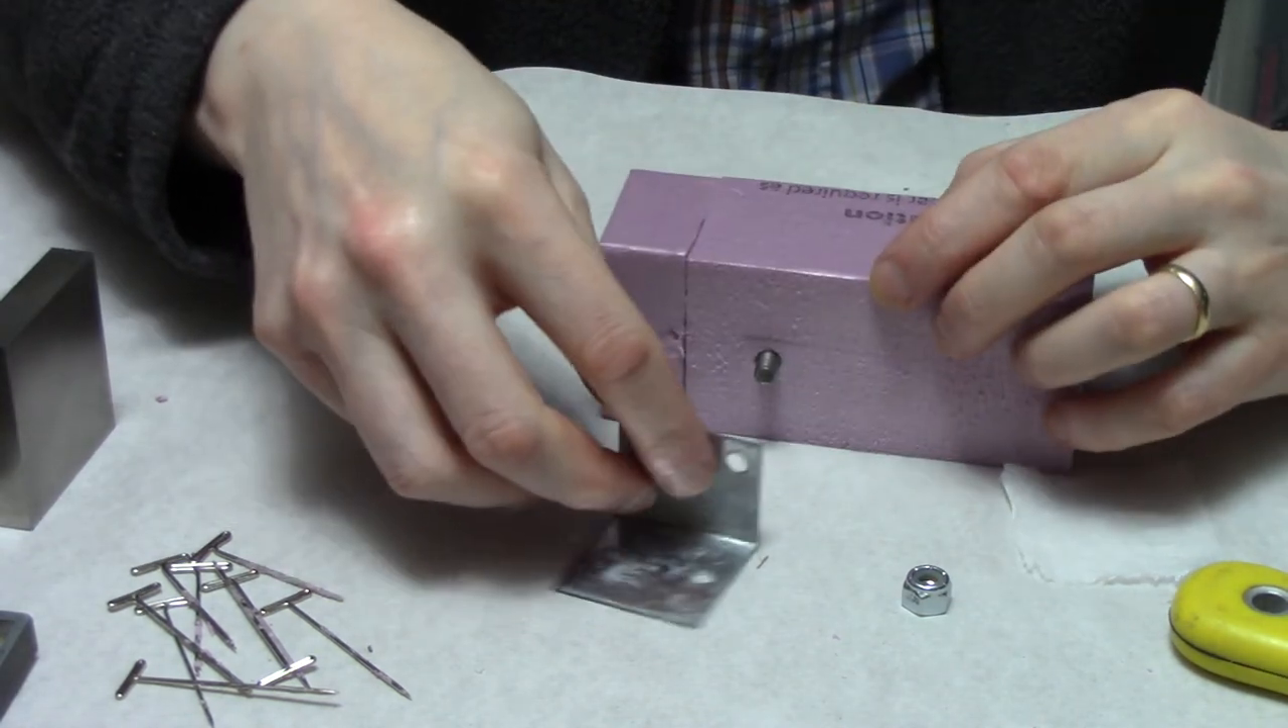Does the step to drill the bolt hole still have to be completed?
No.